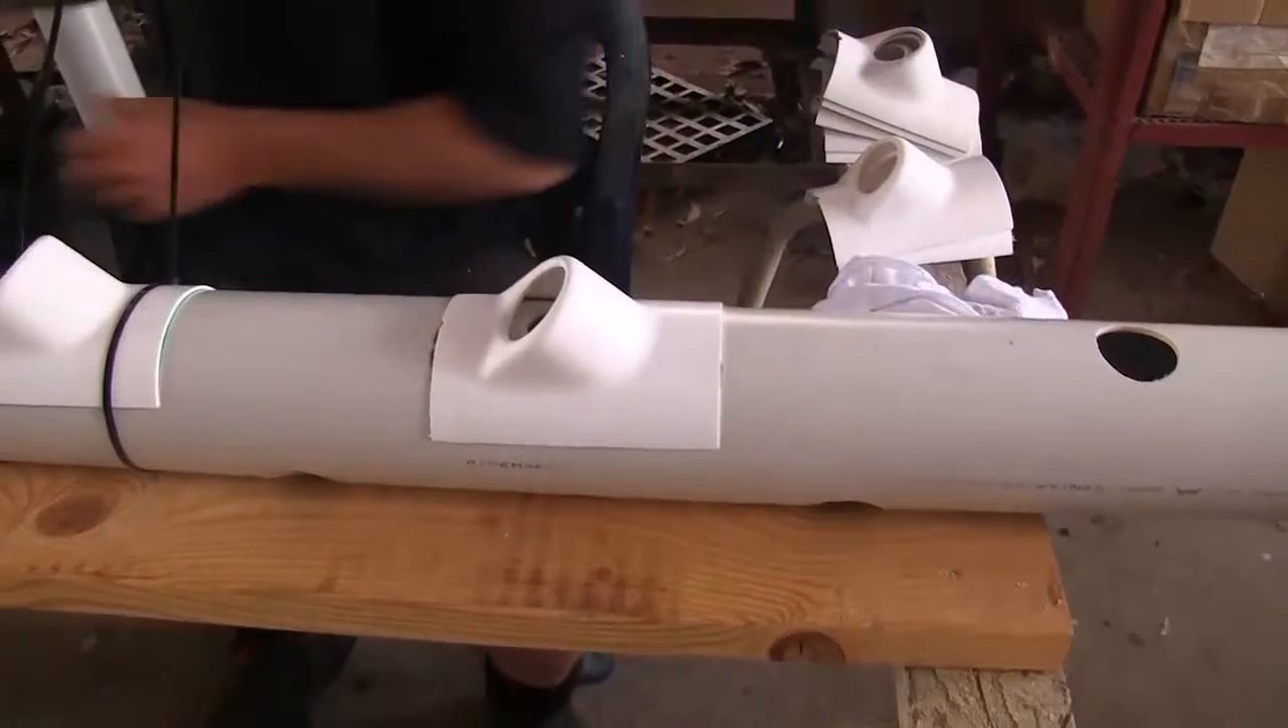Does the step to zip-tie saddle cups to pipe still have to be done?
Yes.